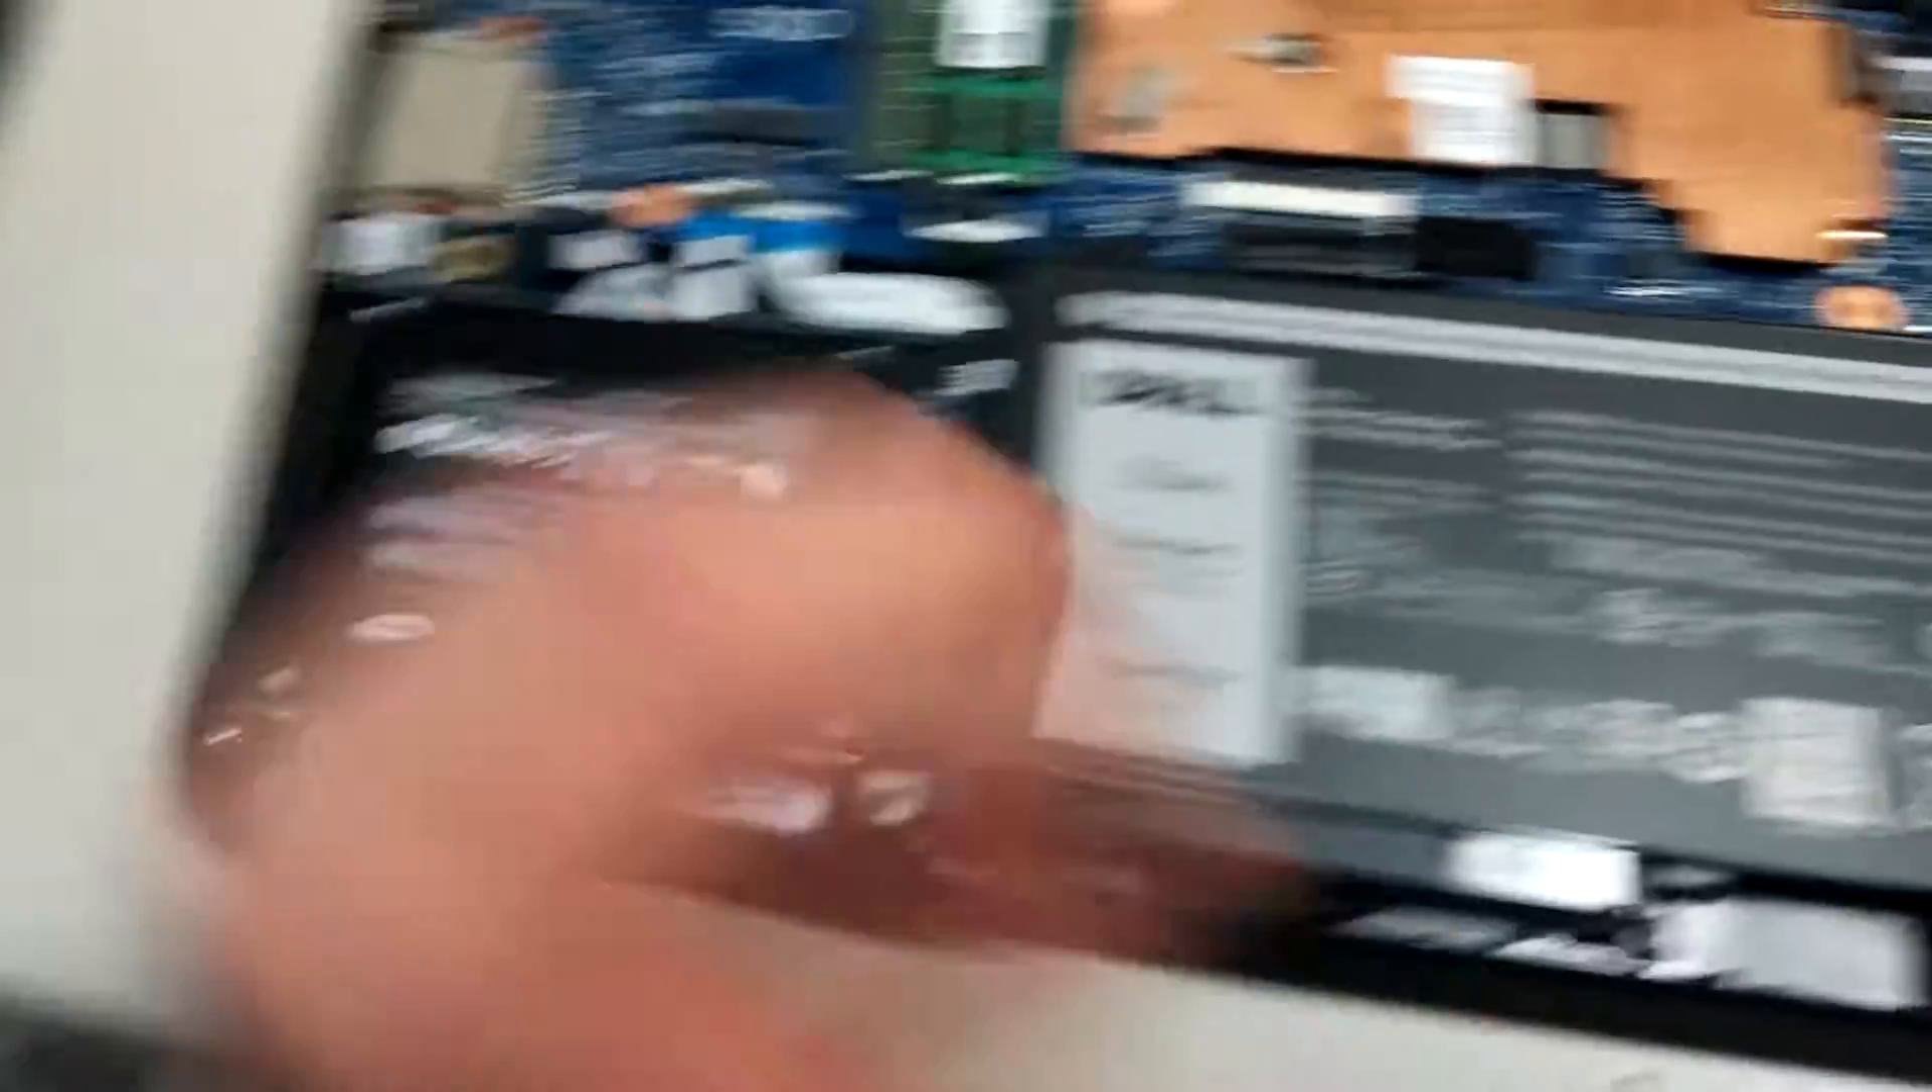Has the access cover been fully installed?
No.